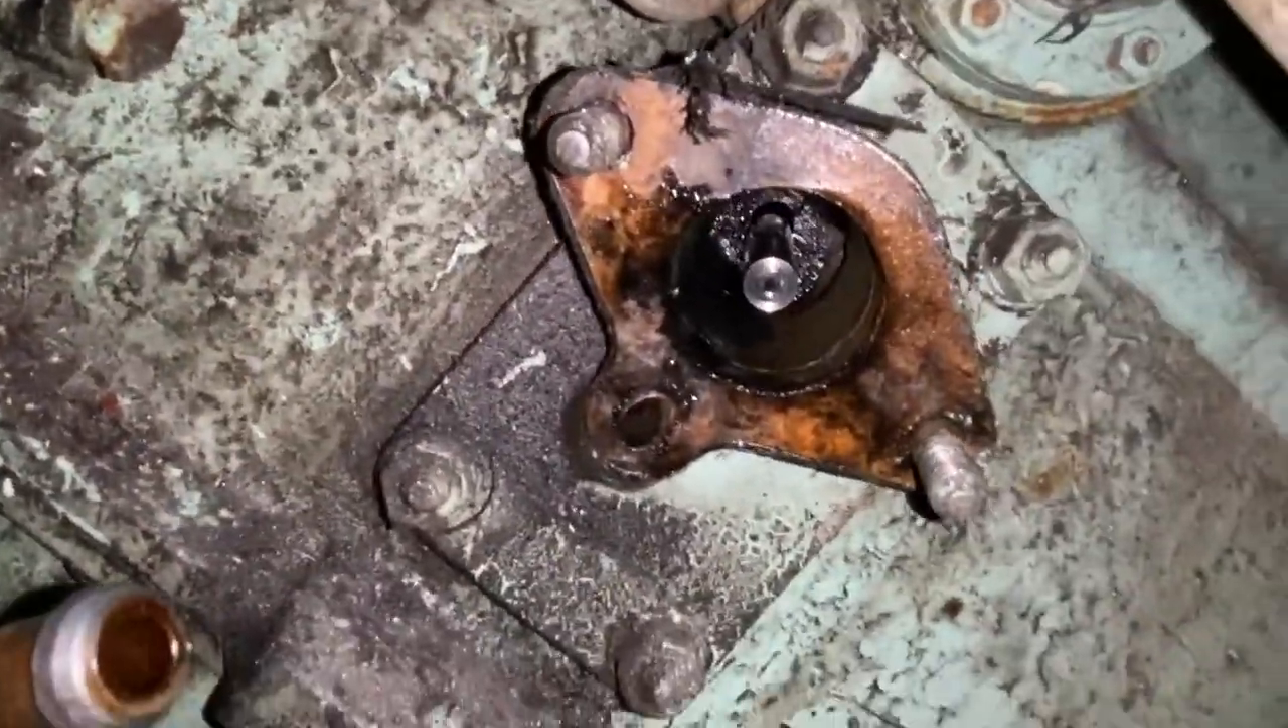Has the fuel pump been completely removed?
Yes.